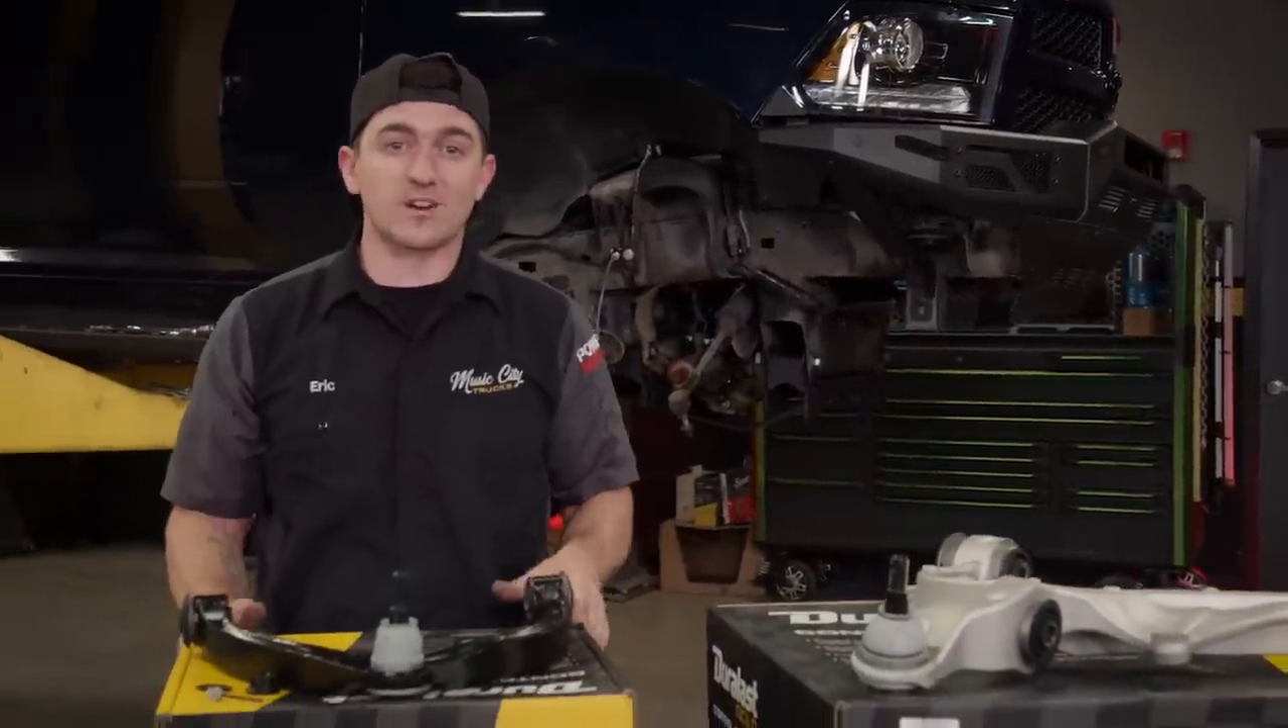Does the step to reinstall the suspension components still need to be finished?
Yes.